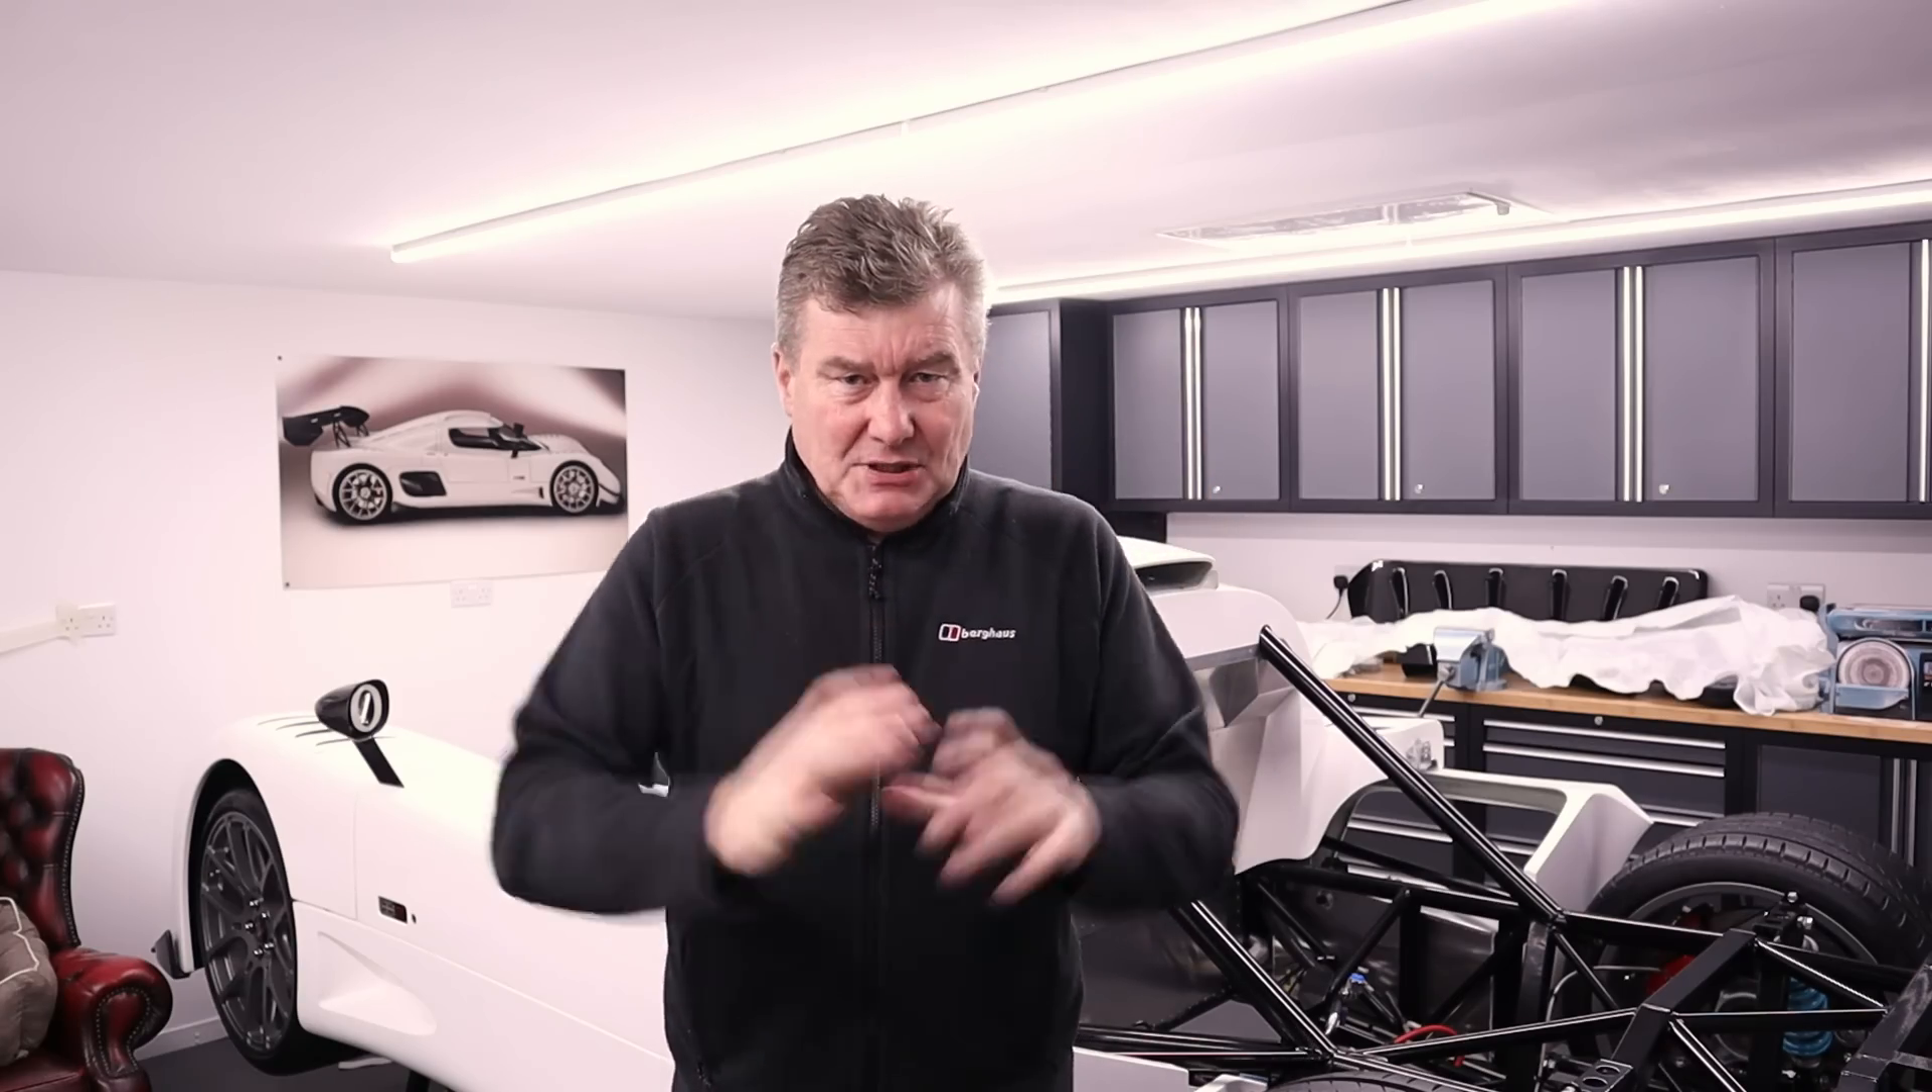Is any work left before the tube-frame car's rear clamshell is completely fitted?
Yes.